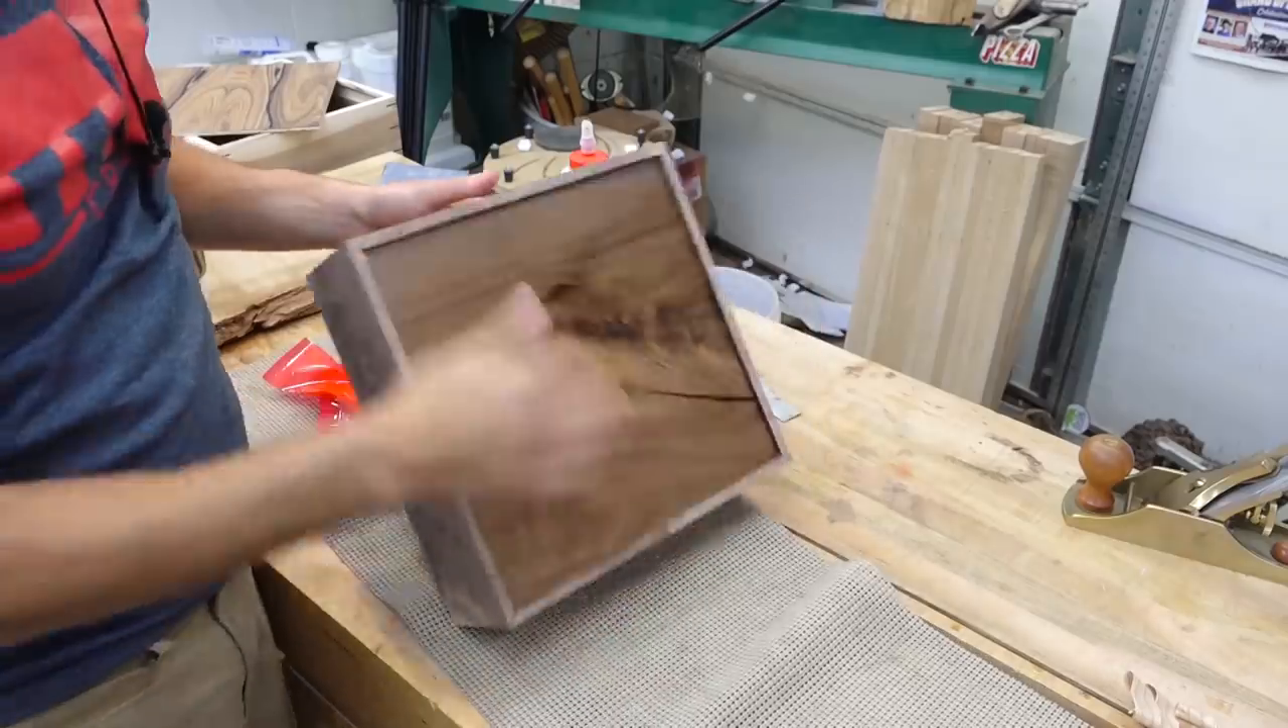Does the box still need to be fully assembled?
No.